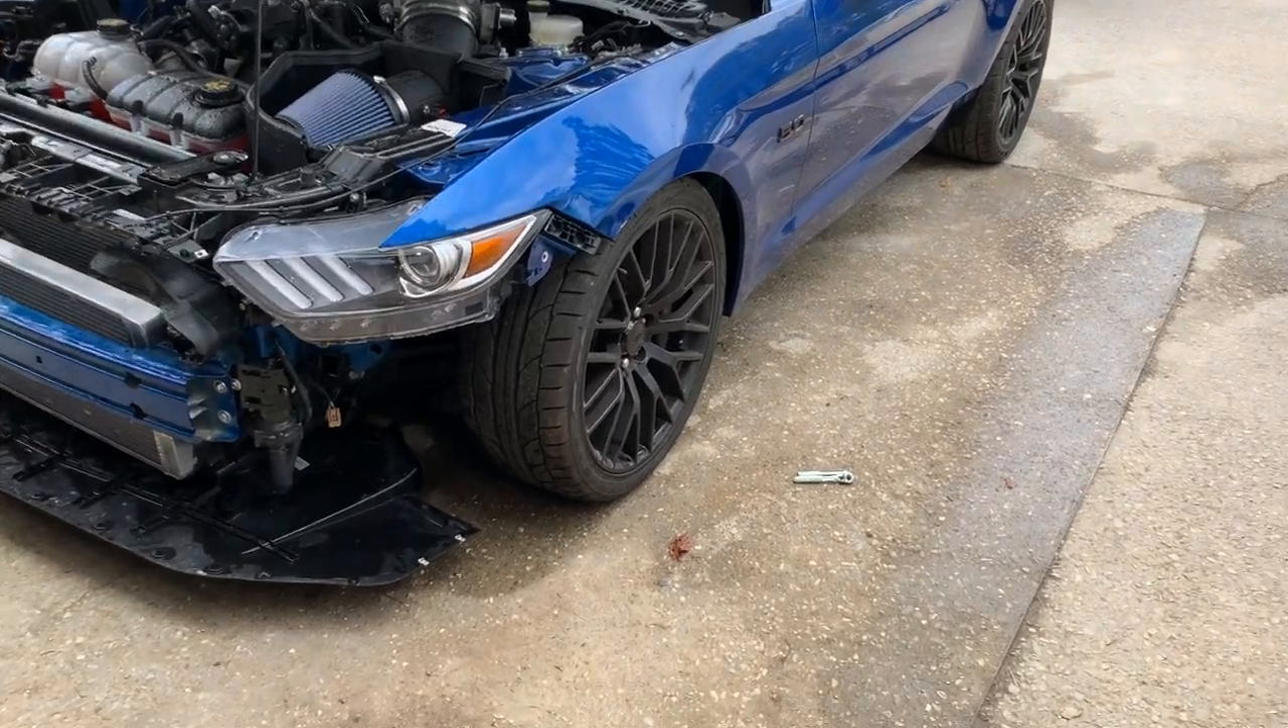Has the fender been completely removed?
No.